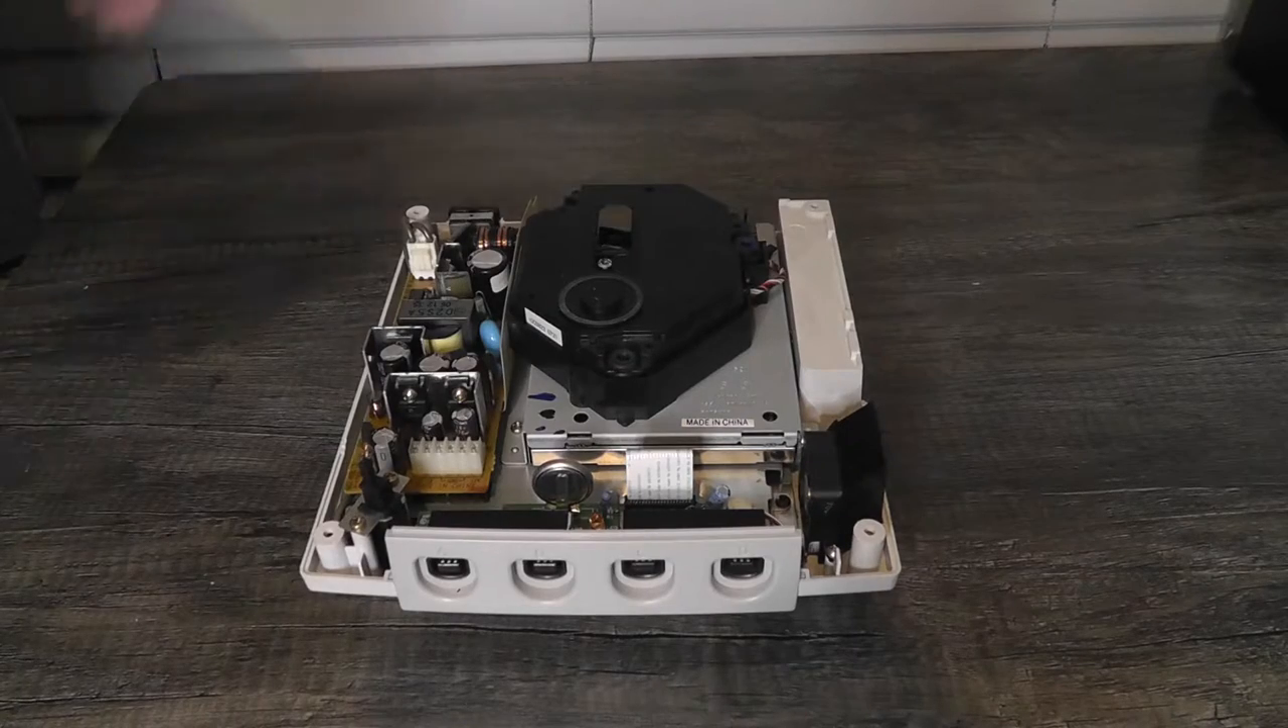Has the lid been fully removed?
Yes.